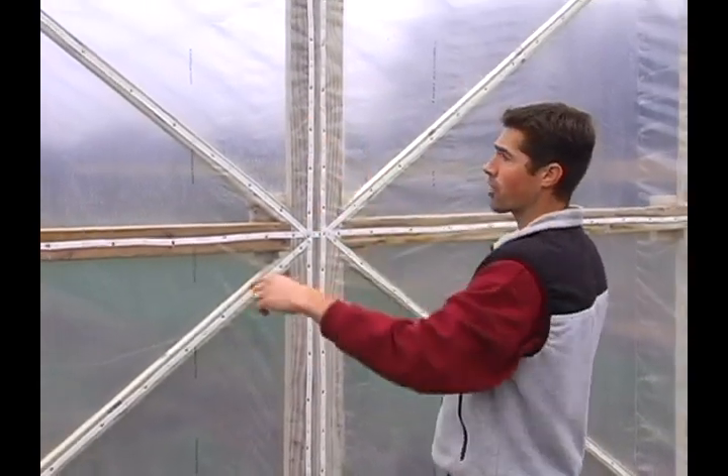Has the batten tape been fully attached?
Yes.